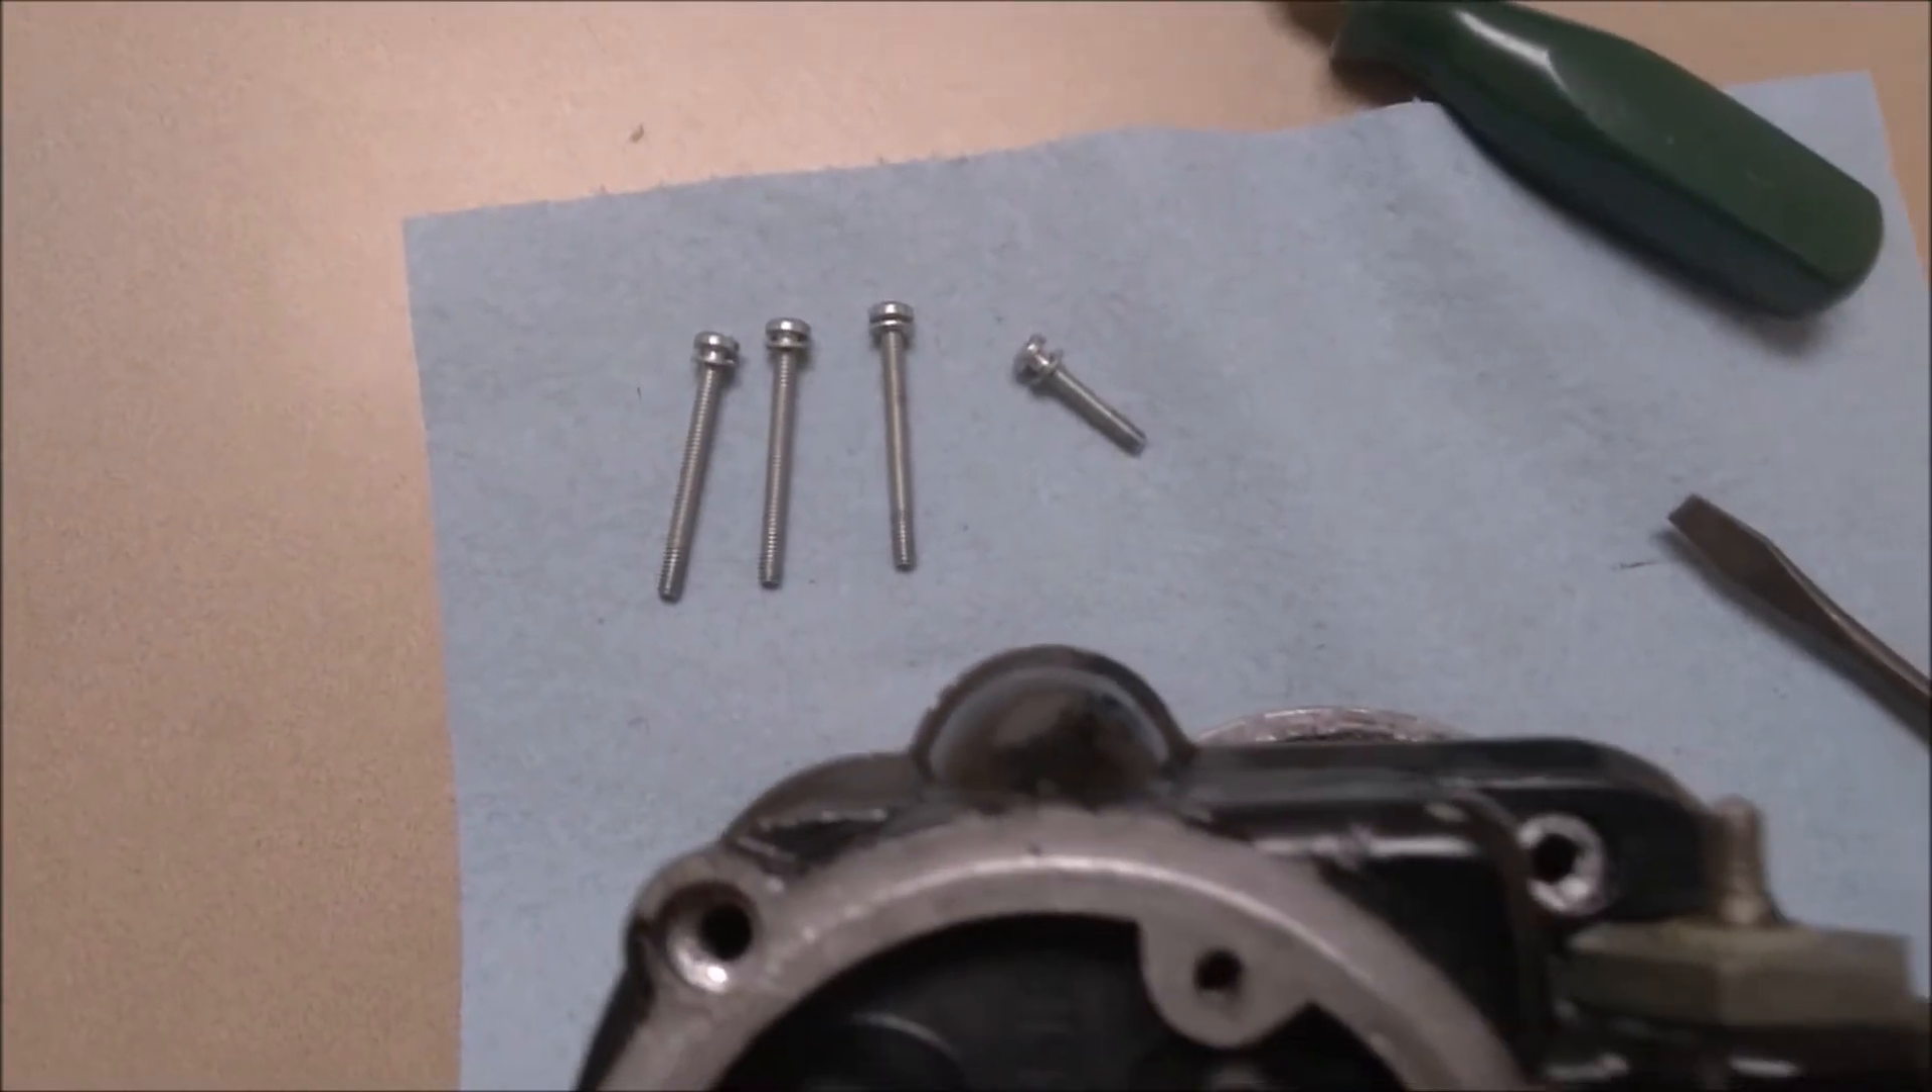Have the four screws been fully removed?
Yes.